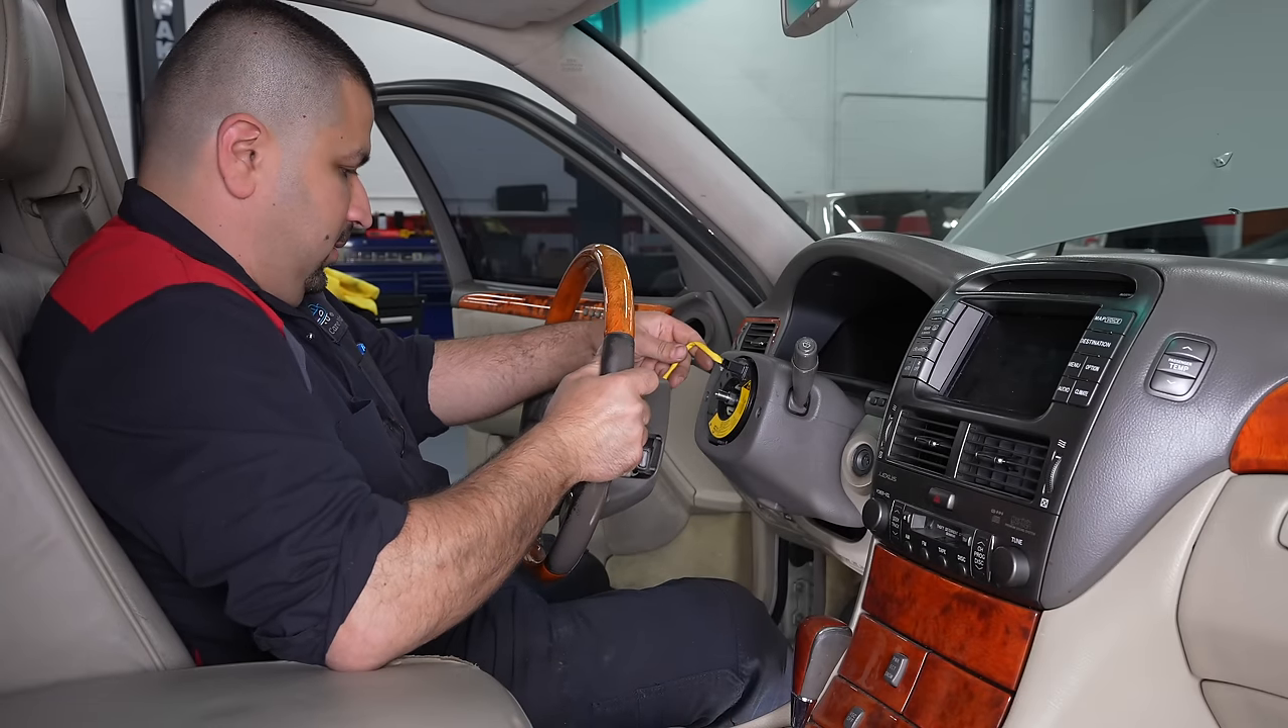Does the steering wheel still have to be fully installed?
Yes.